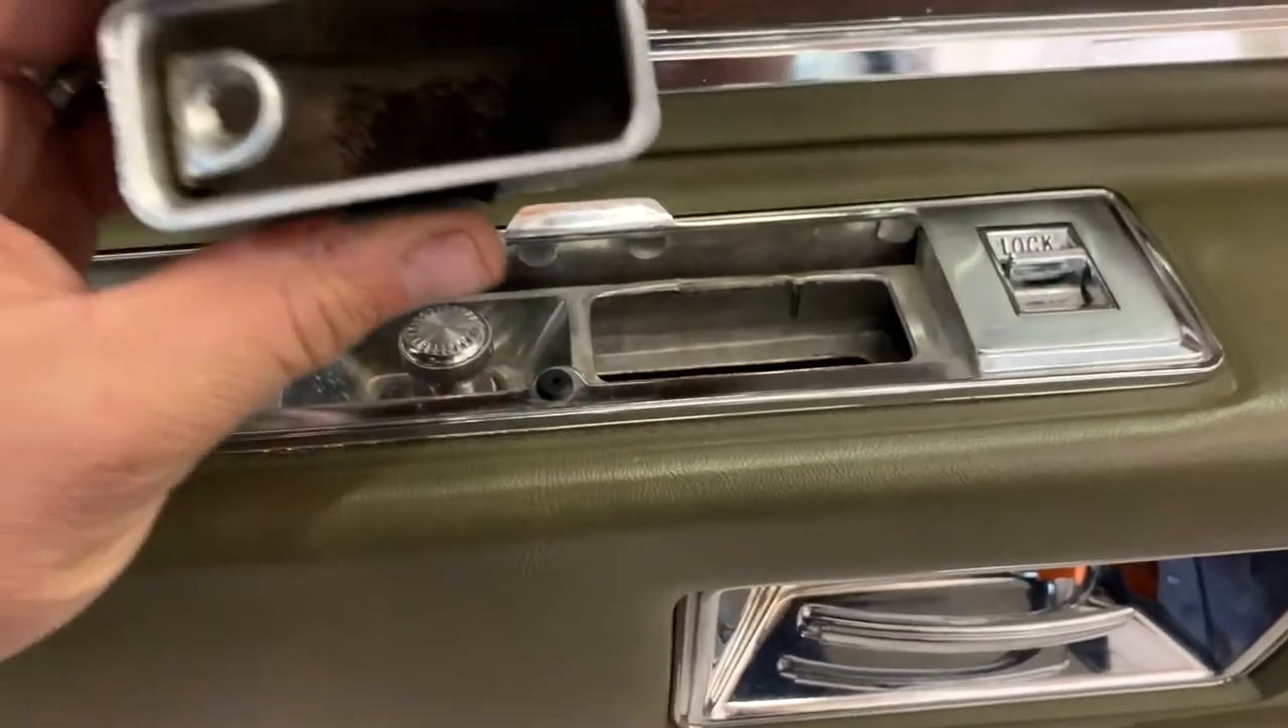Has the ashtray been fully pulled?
Yes.